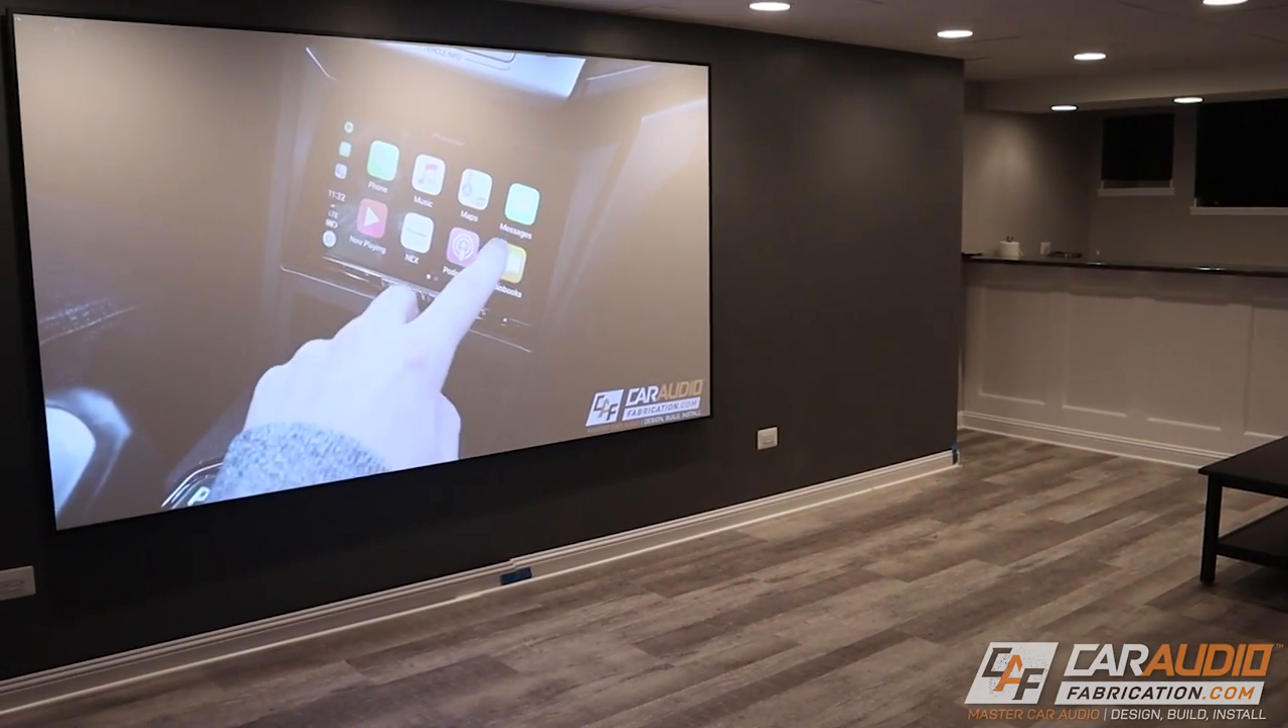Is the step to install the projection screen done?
Yes.